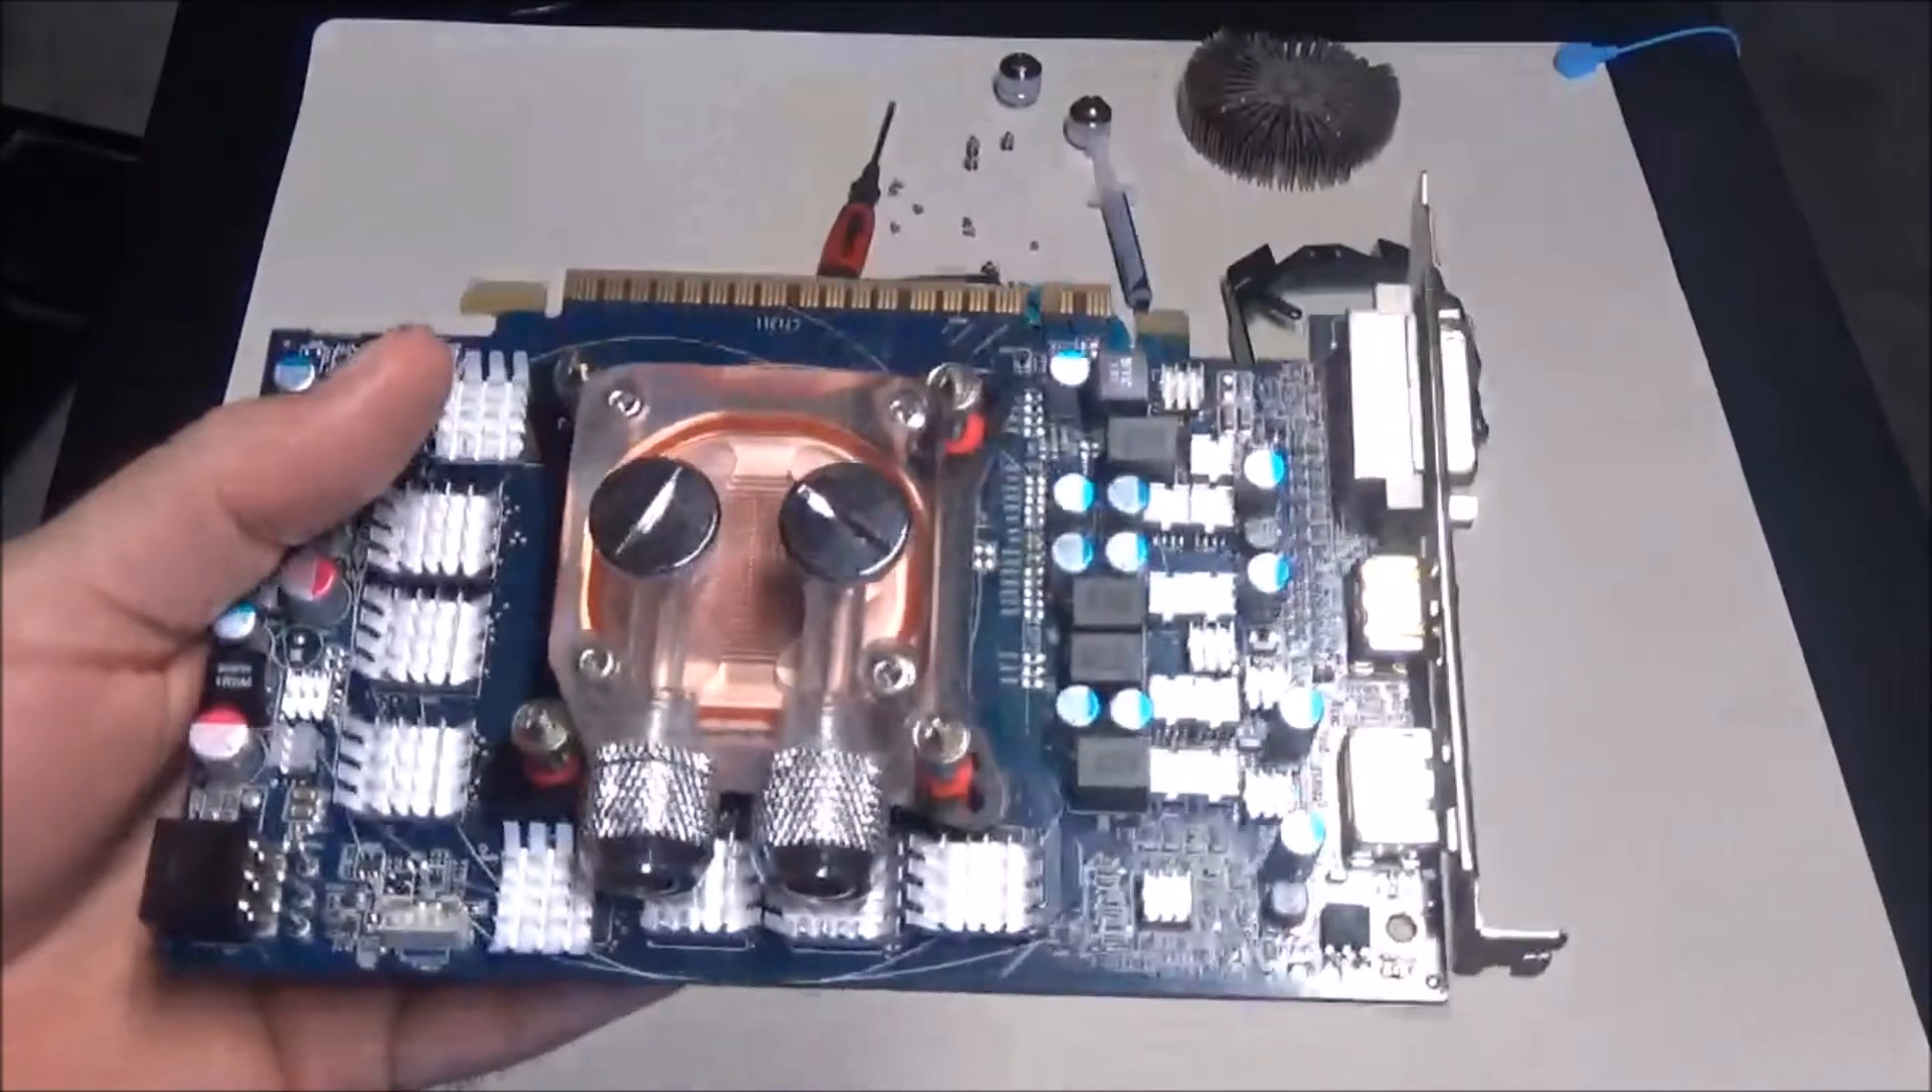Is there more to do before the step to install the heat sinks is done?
No.